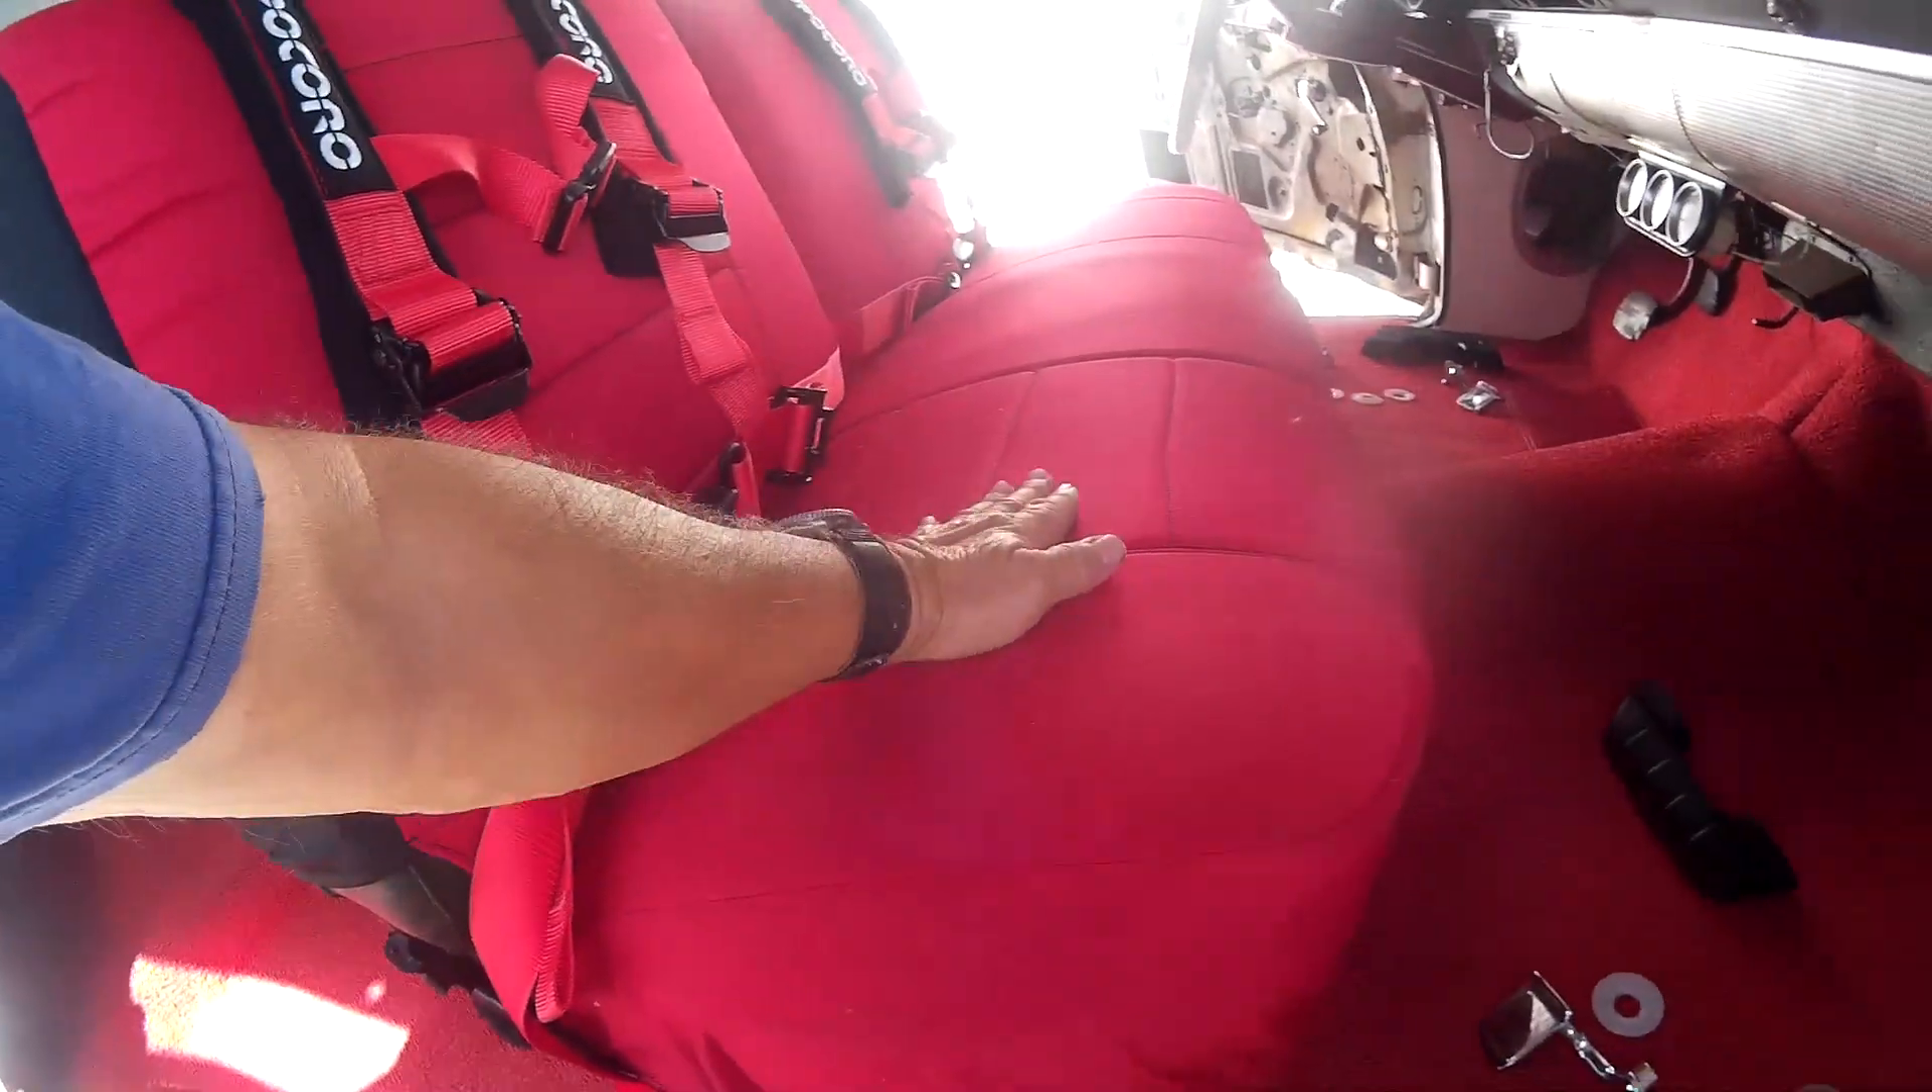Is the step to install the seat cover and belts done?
Yes.